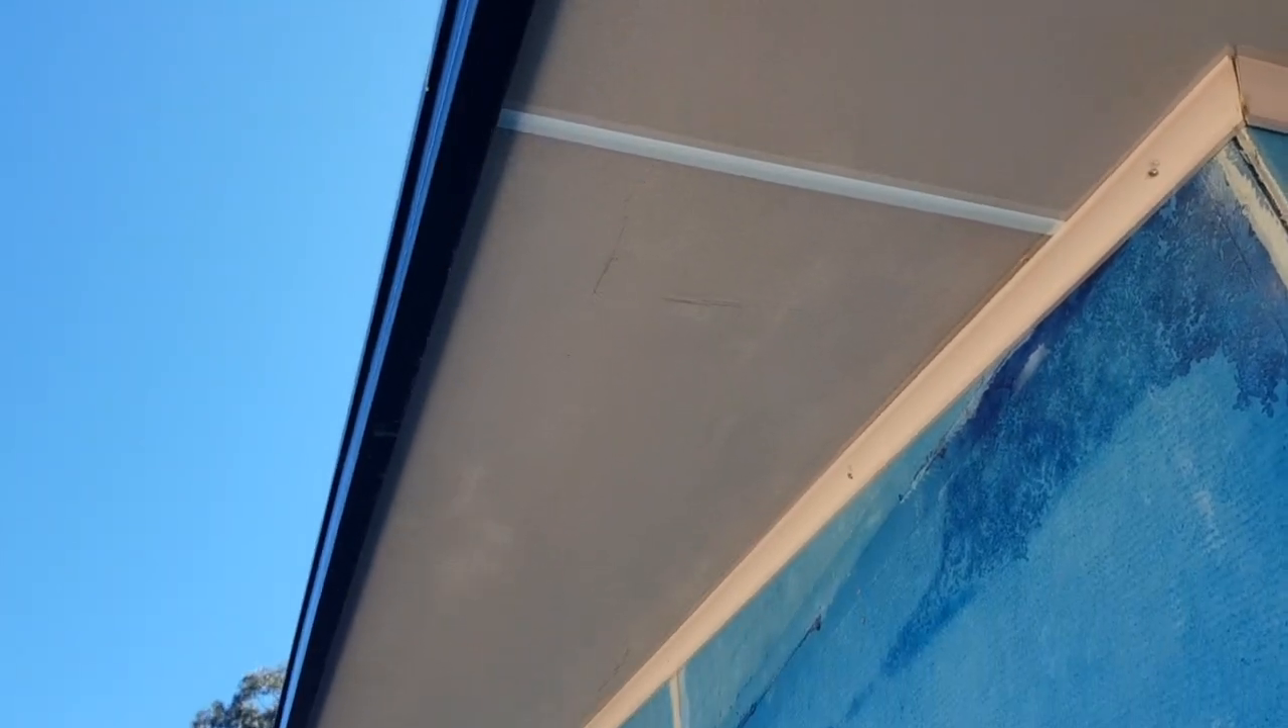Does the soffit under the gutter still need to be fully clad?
No.